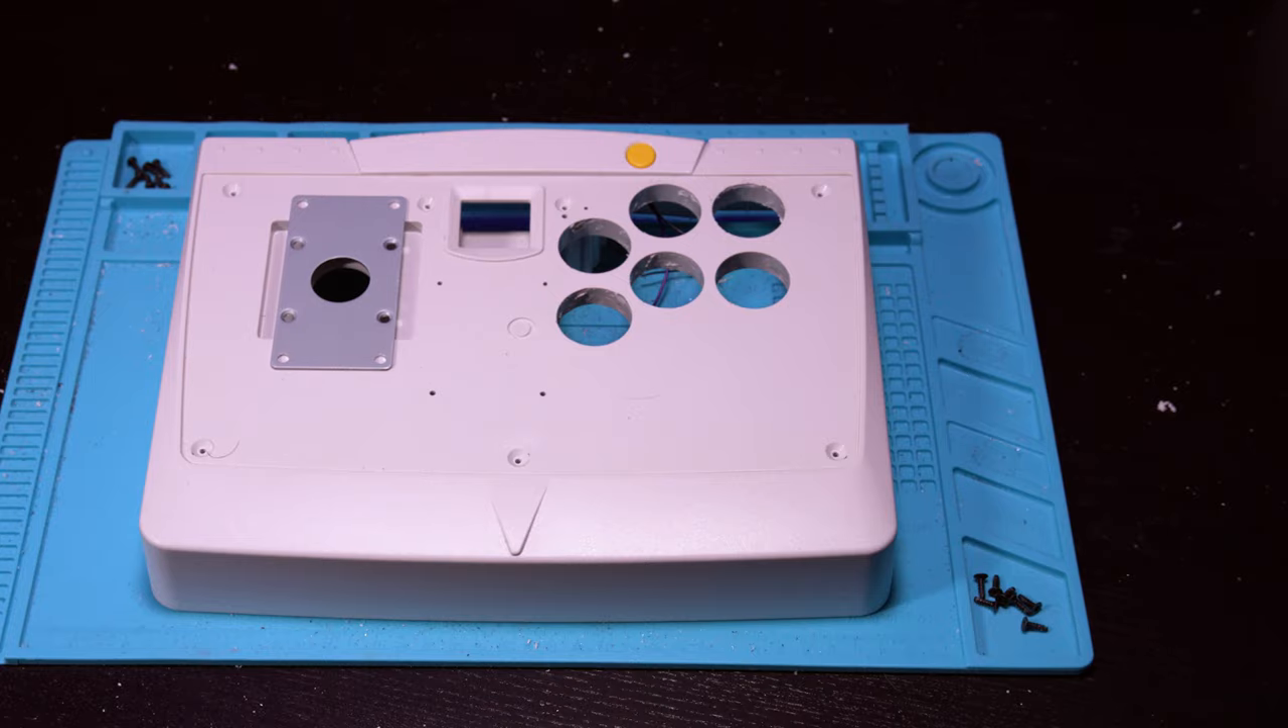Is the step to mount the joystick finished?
No.